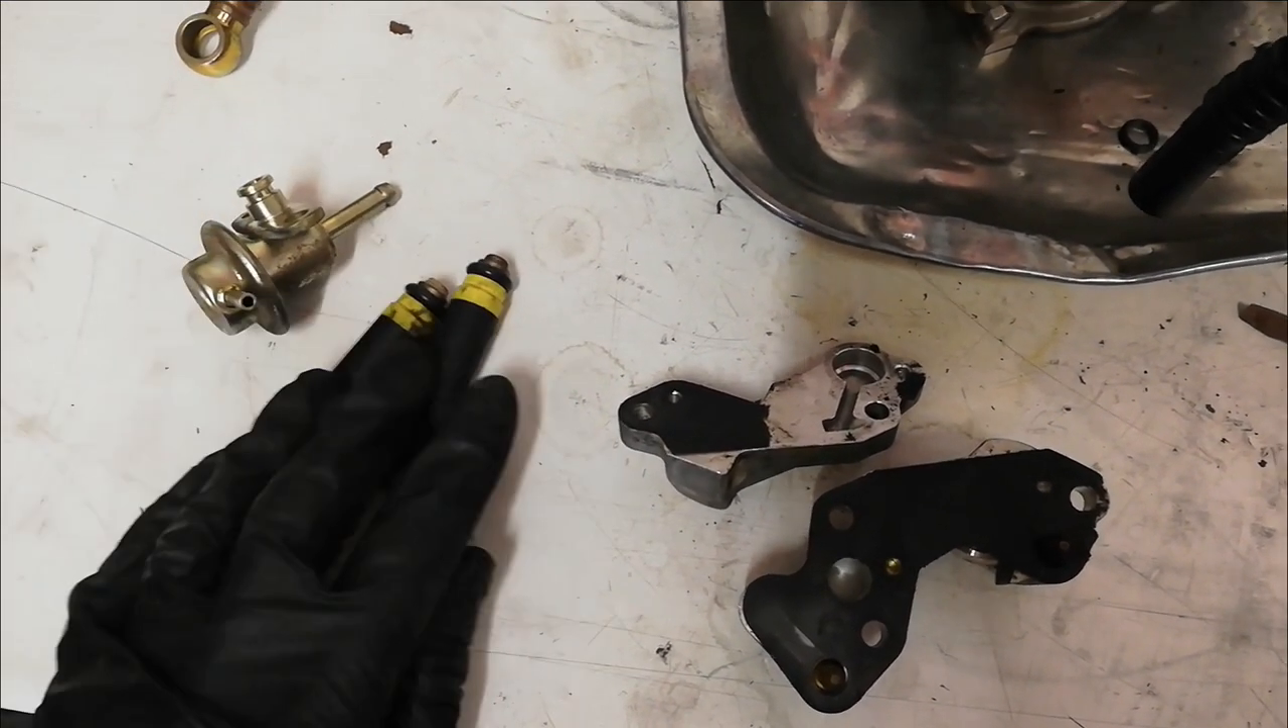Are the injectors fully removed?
Yes.